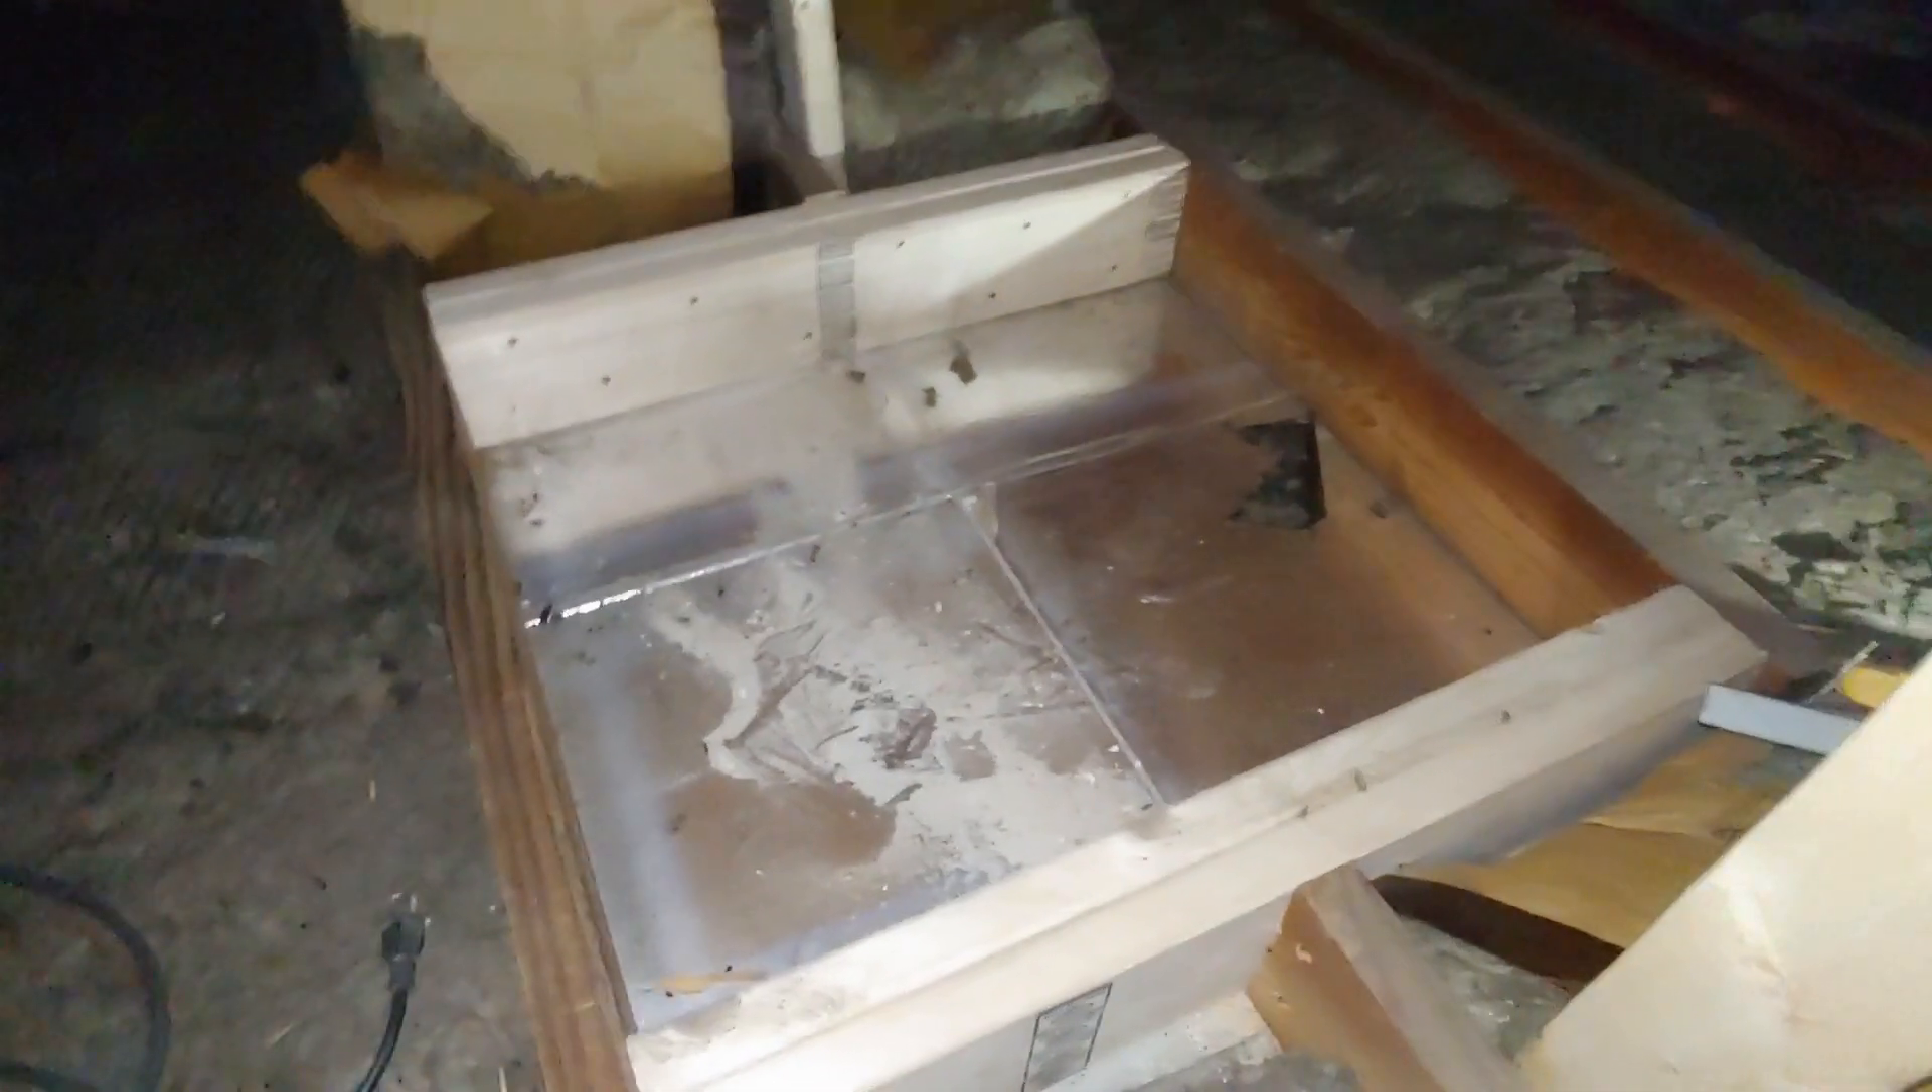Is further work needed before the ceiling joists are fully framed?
No.